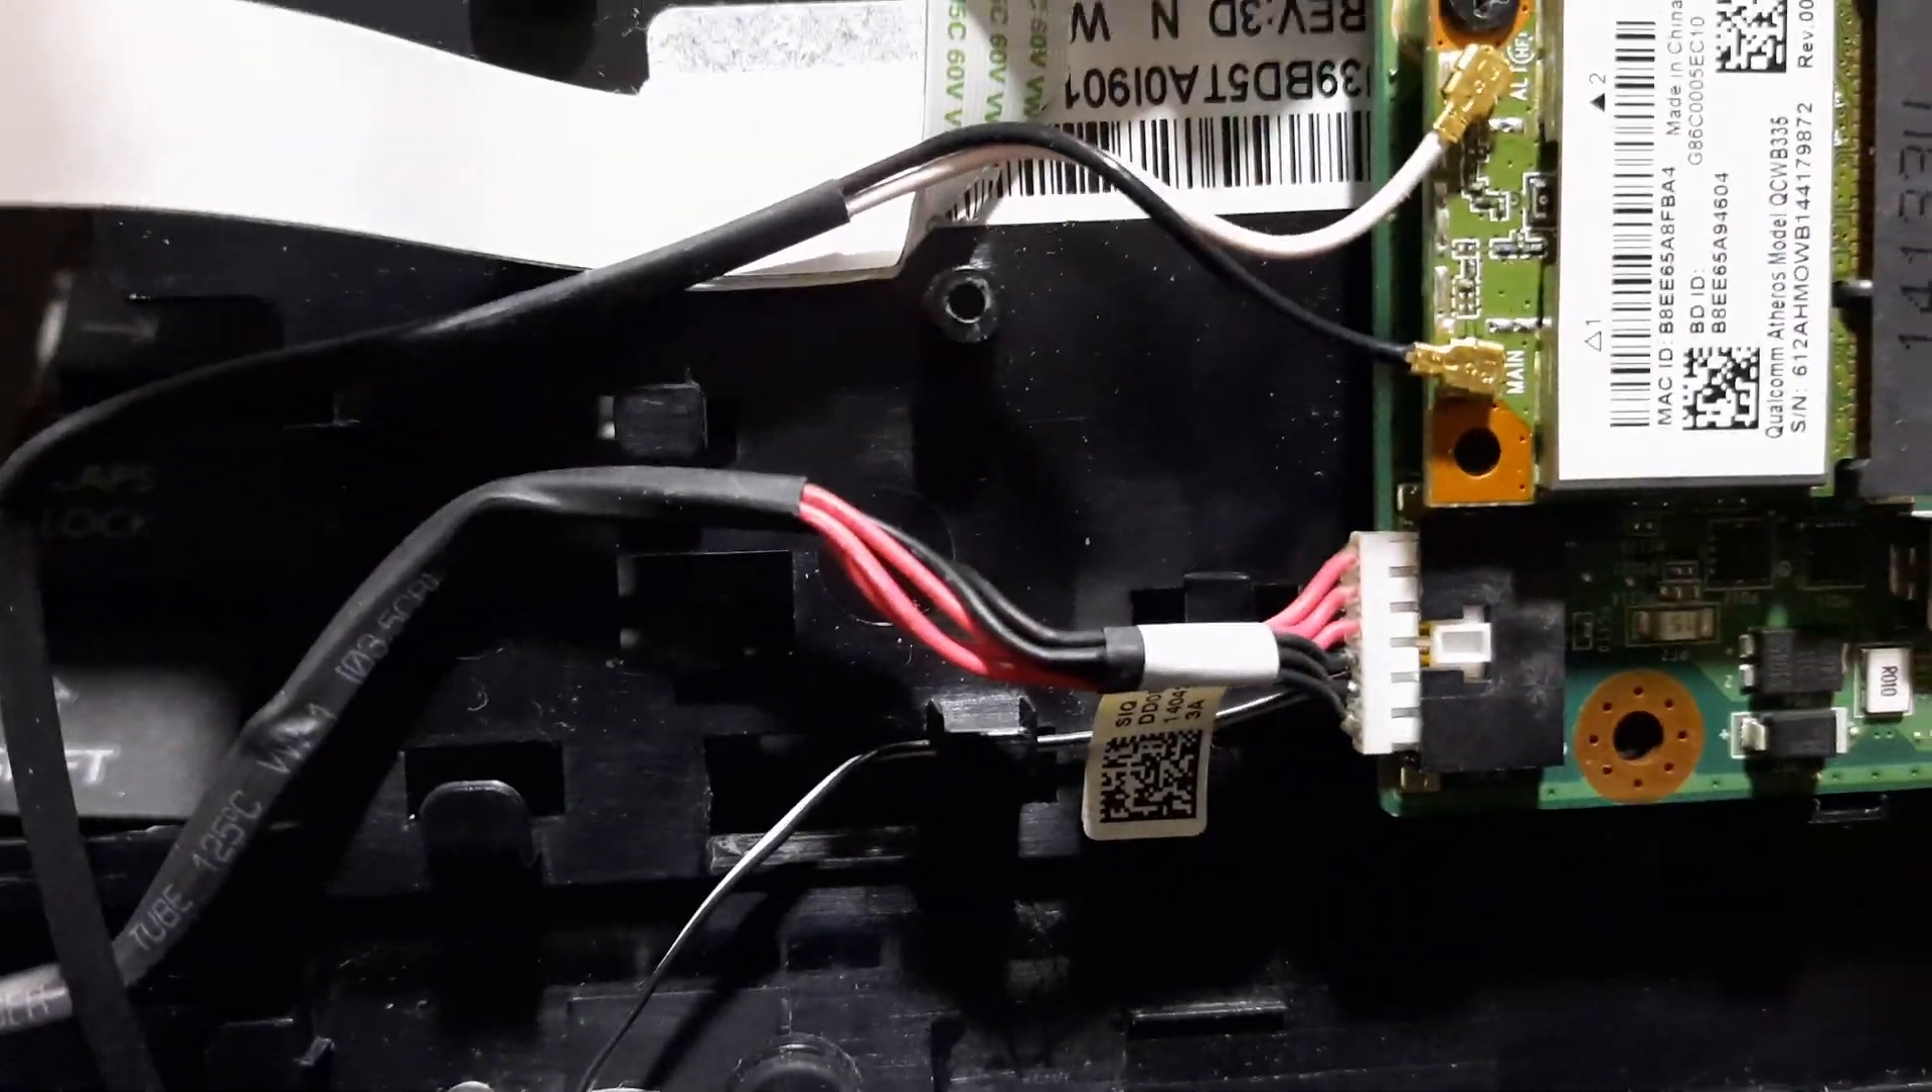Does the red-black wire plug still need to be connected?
No.